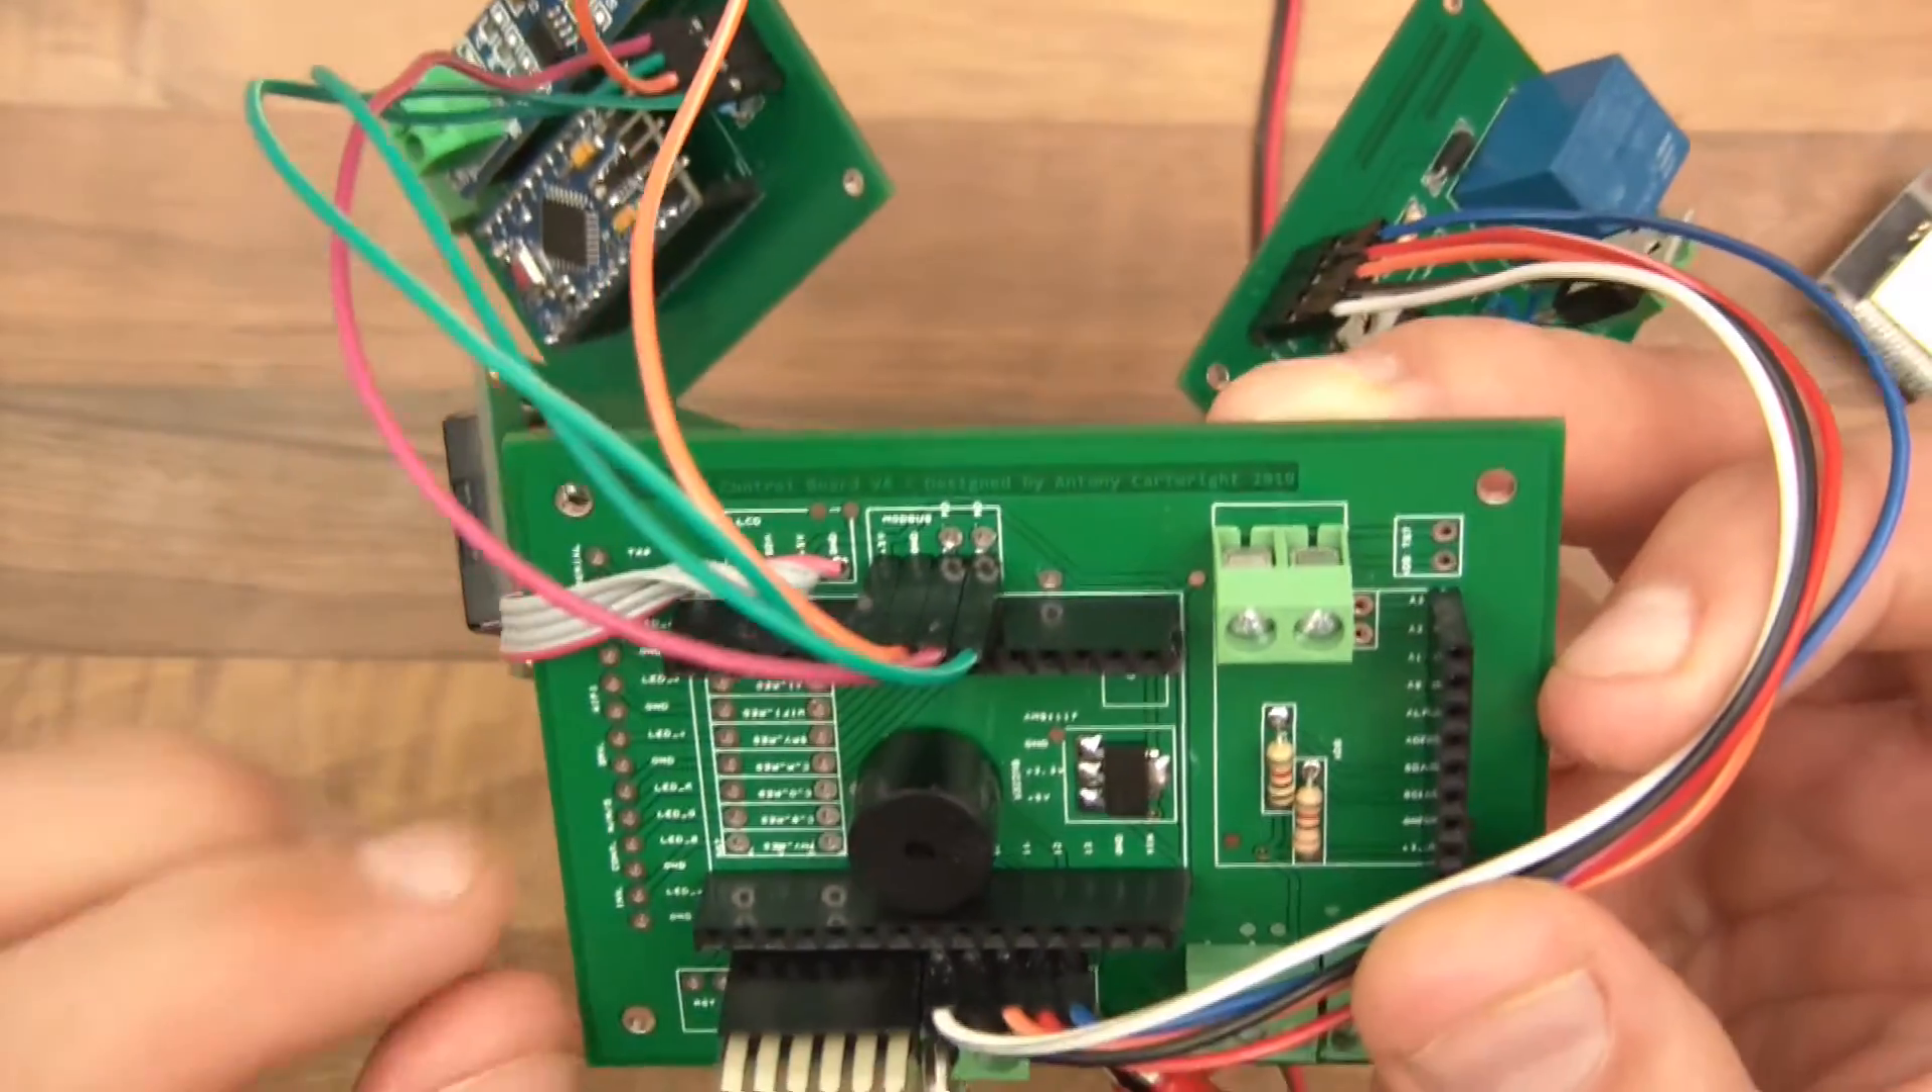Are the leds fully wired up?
No.